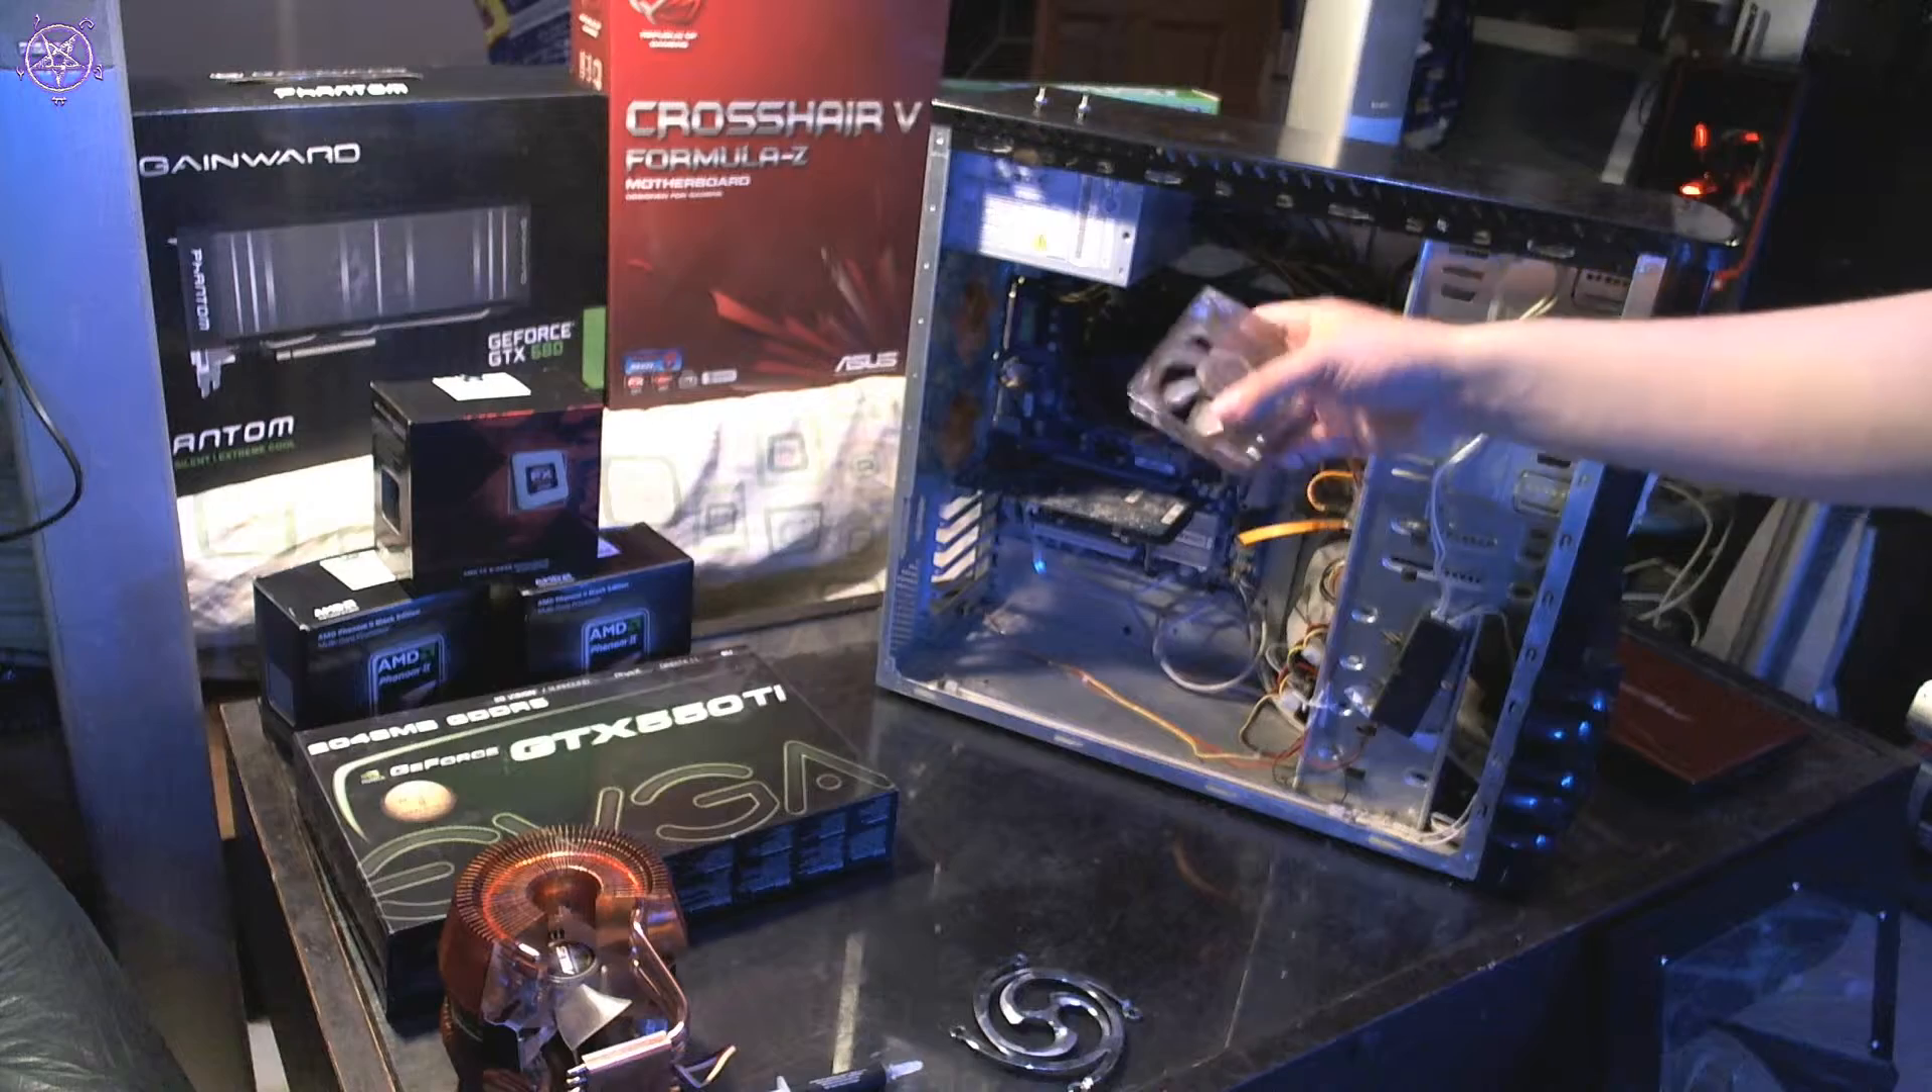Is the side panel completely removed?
Yes.